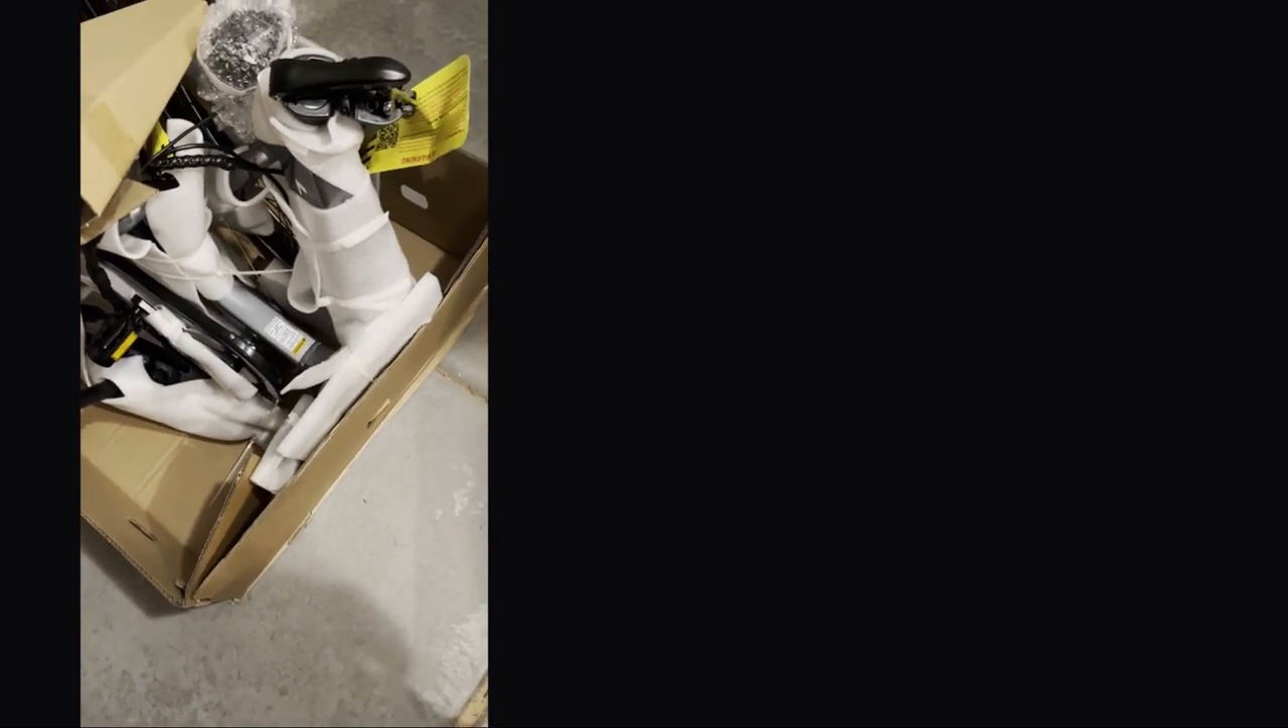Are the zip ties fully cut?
No.